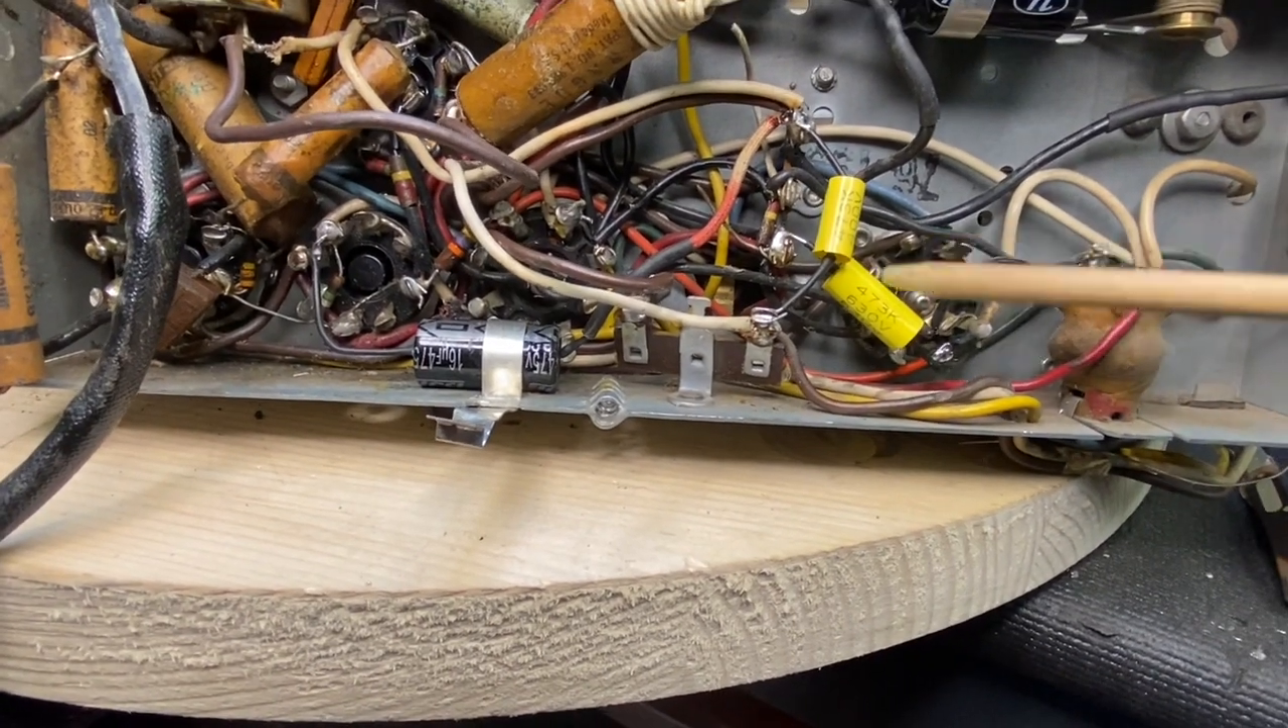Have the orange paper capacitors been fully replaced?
No.